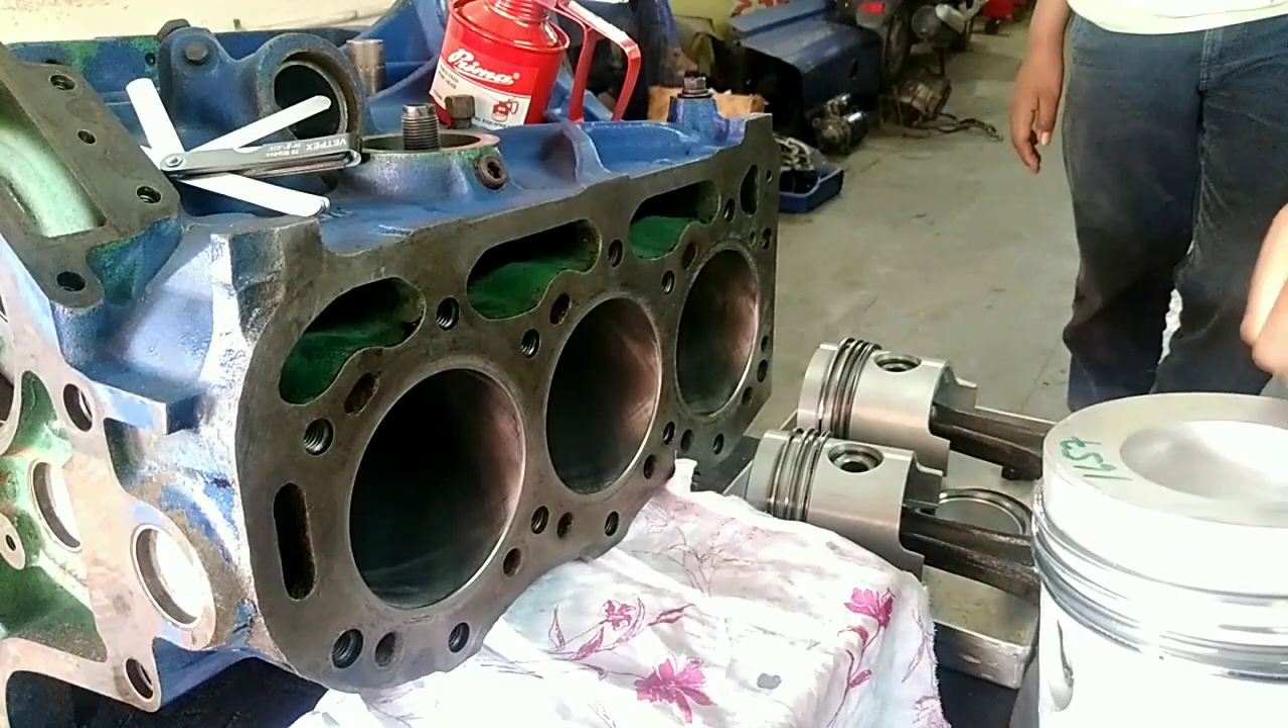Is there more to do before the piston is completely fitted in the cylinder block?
Yes.